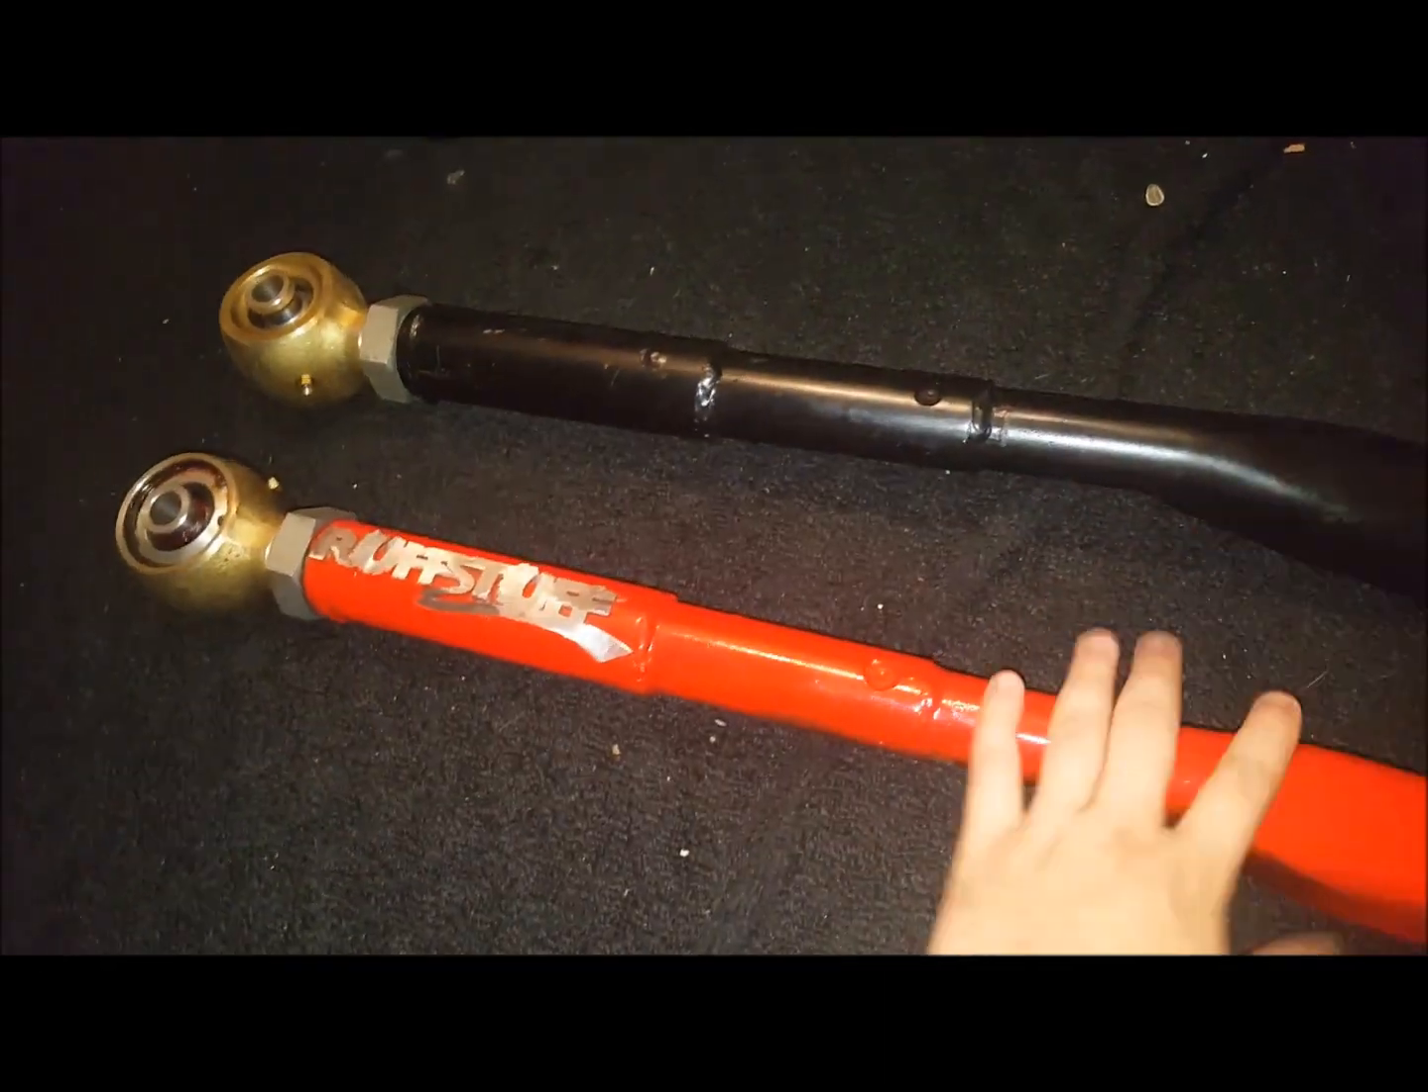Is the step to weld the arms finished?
Yes.